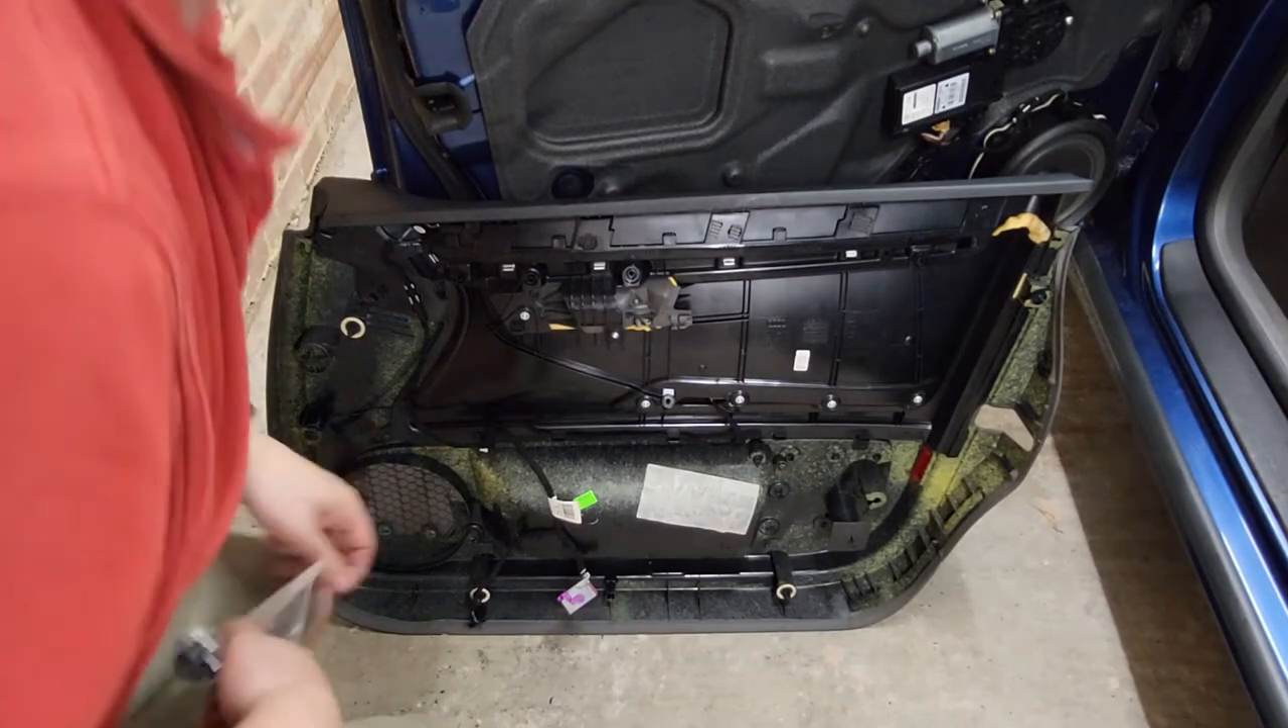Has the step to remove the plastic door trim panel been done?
Yes.